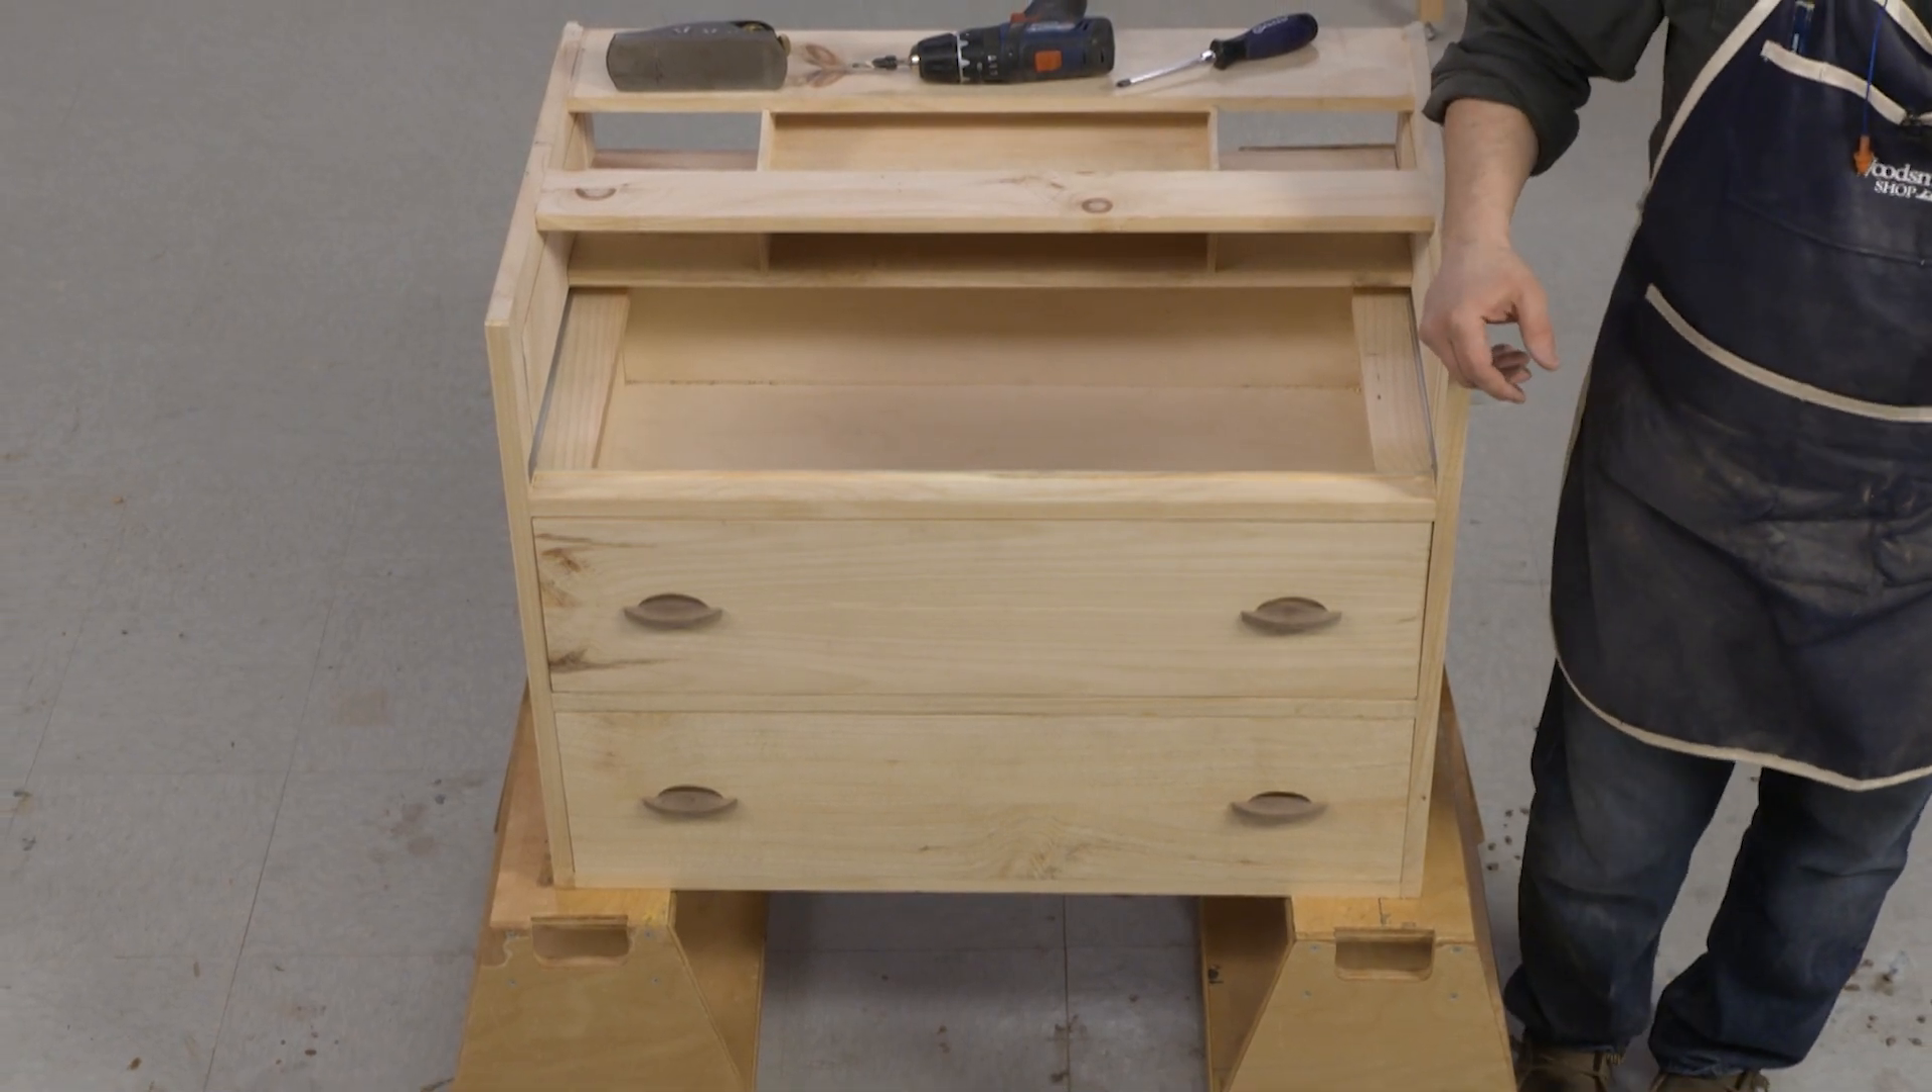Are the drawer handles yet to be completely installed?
No.